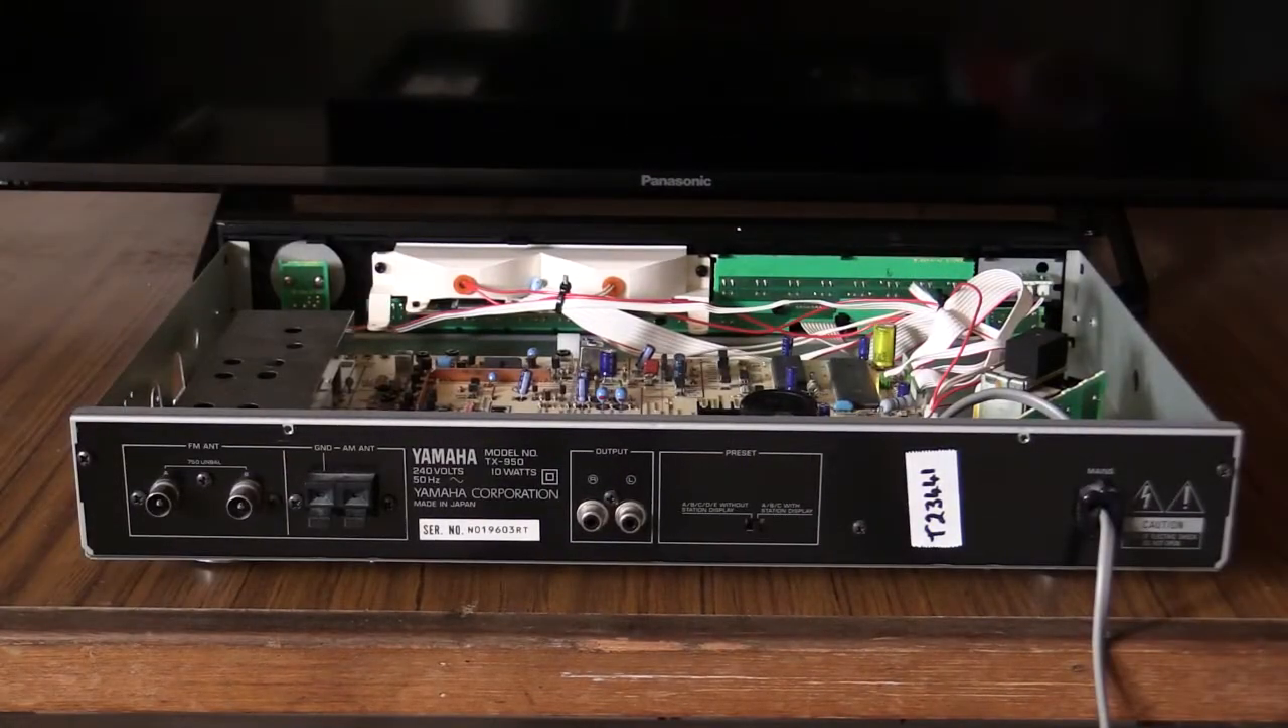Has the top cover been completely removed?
Yes.